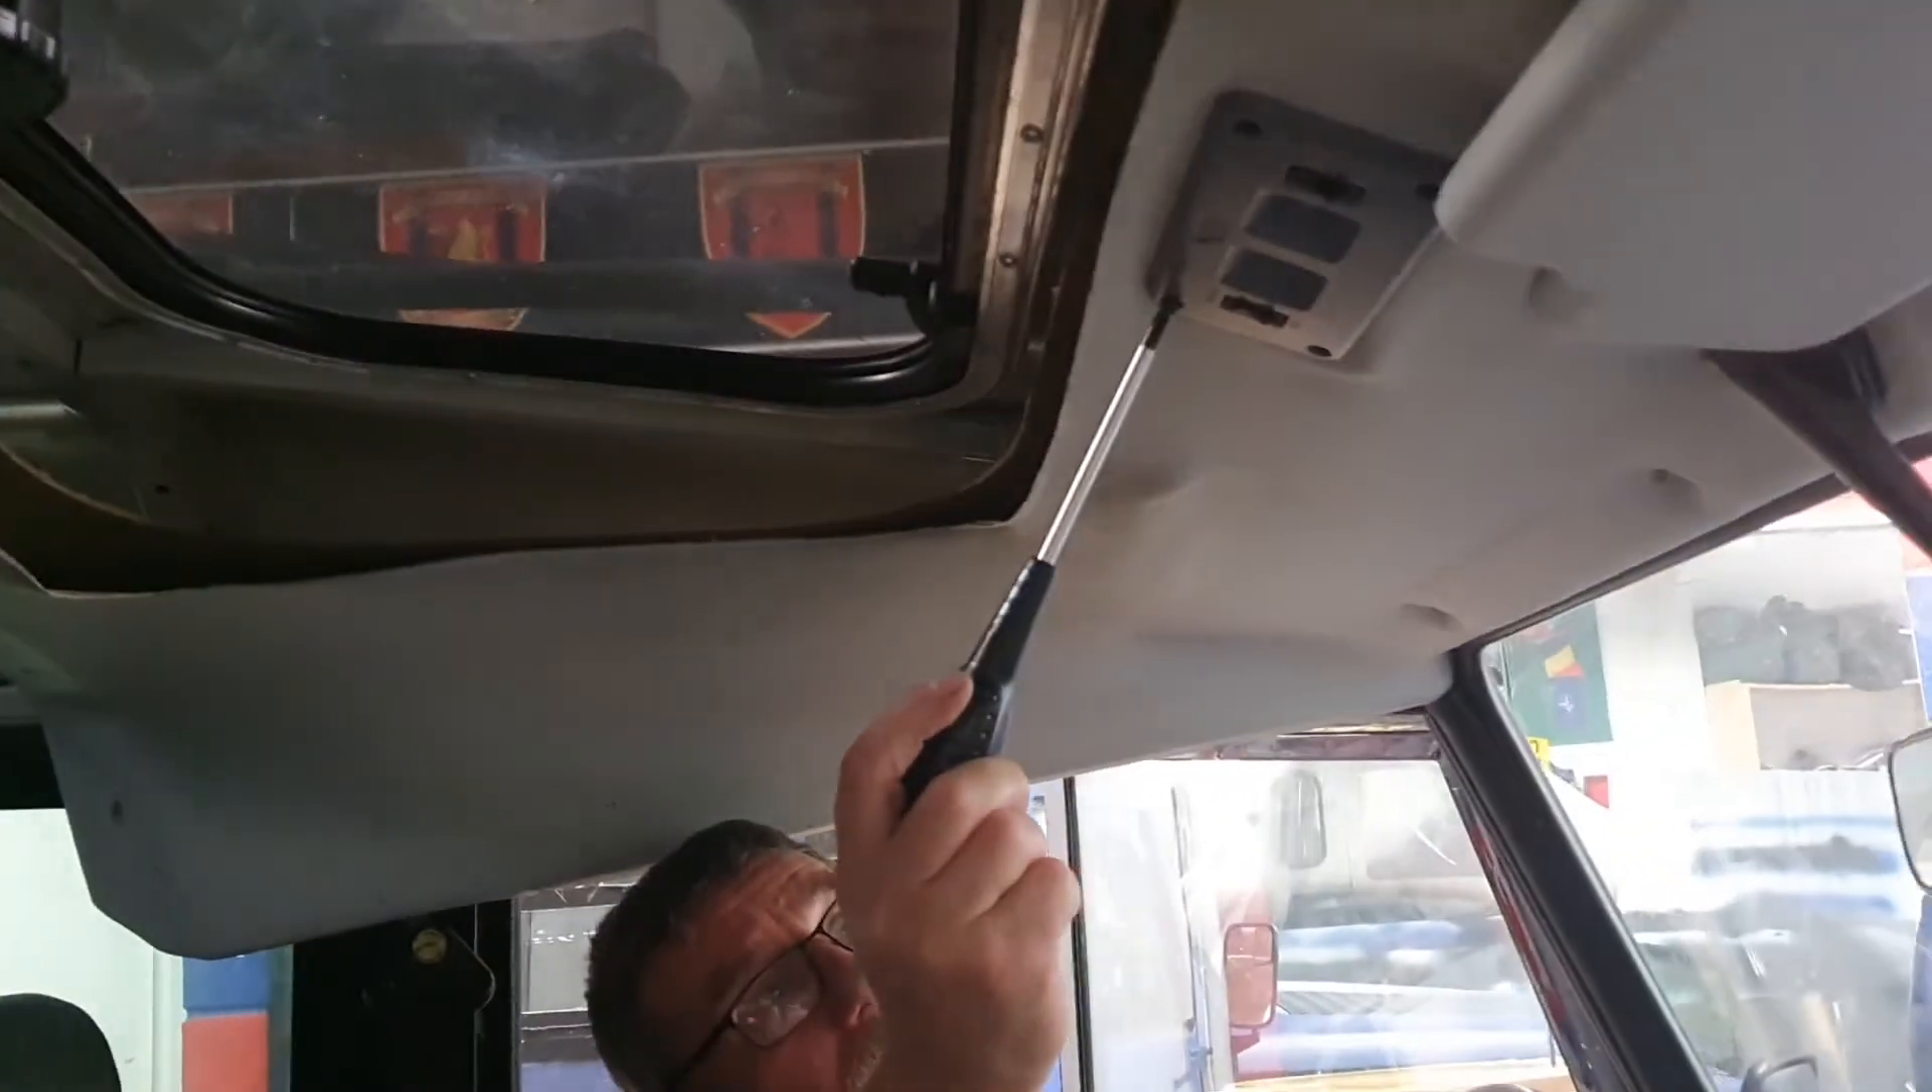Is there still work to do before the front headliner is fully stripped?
Yes.